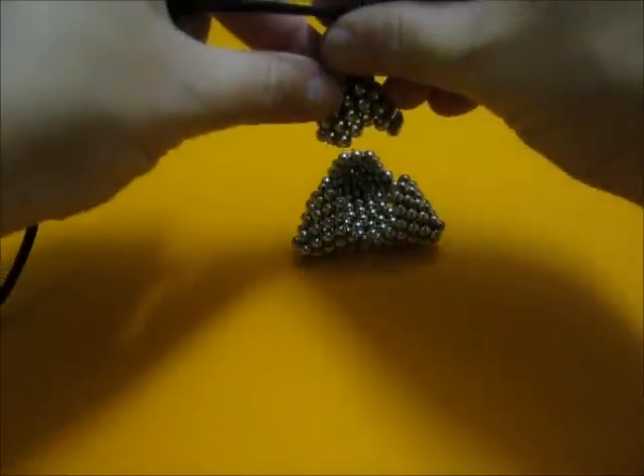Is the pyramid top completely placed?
No.